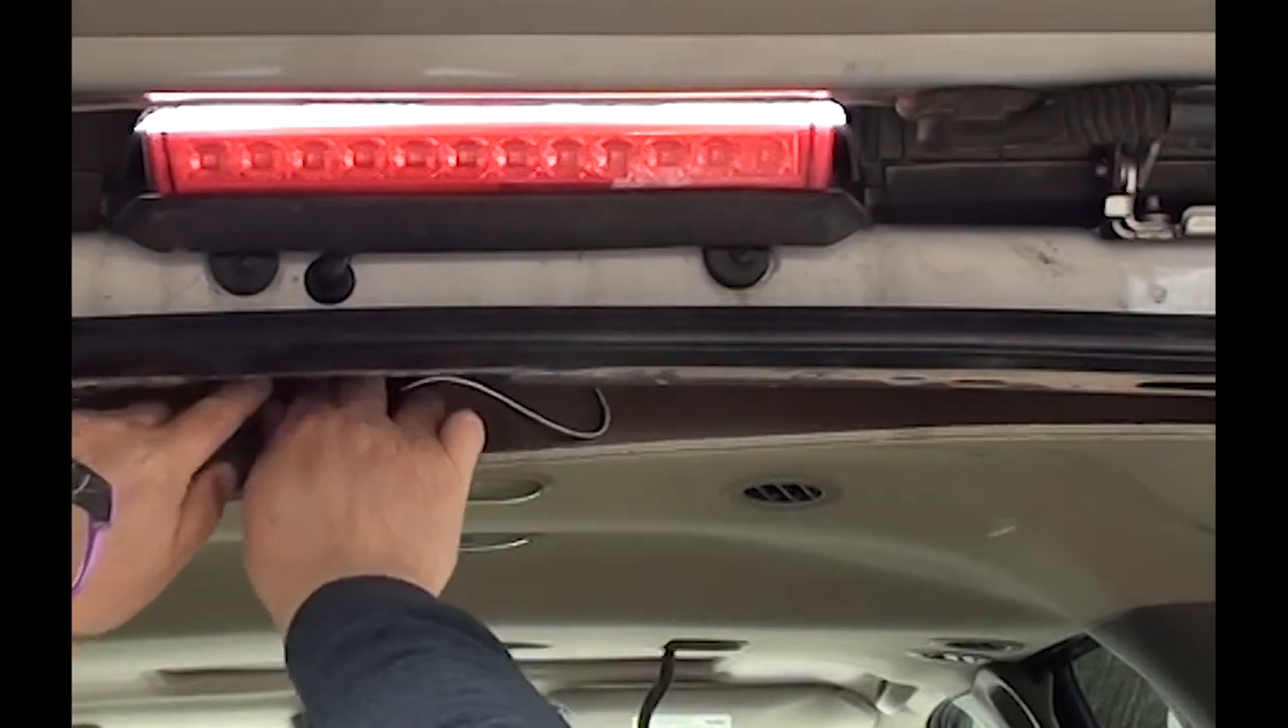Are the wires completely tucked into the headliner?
No.